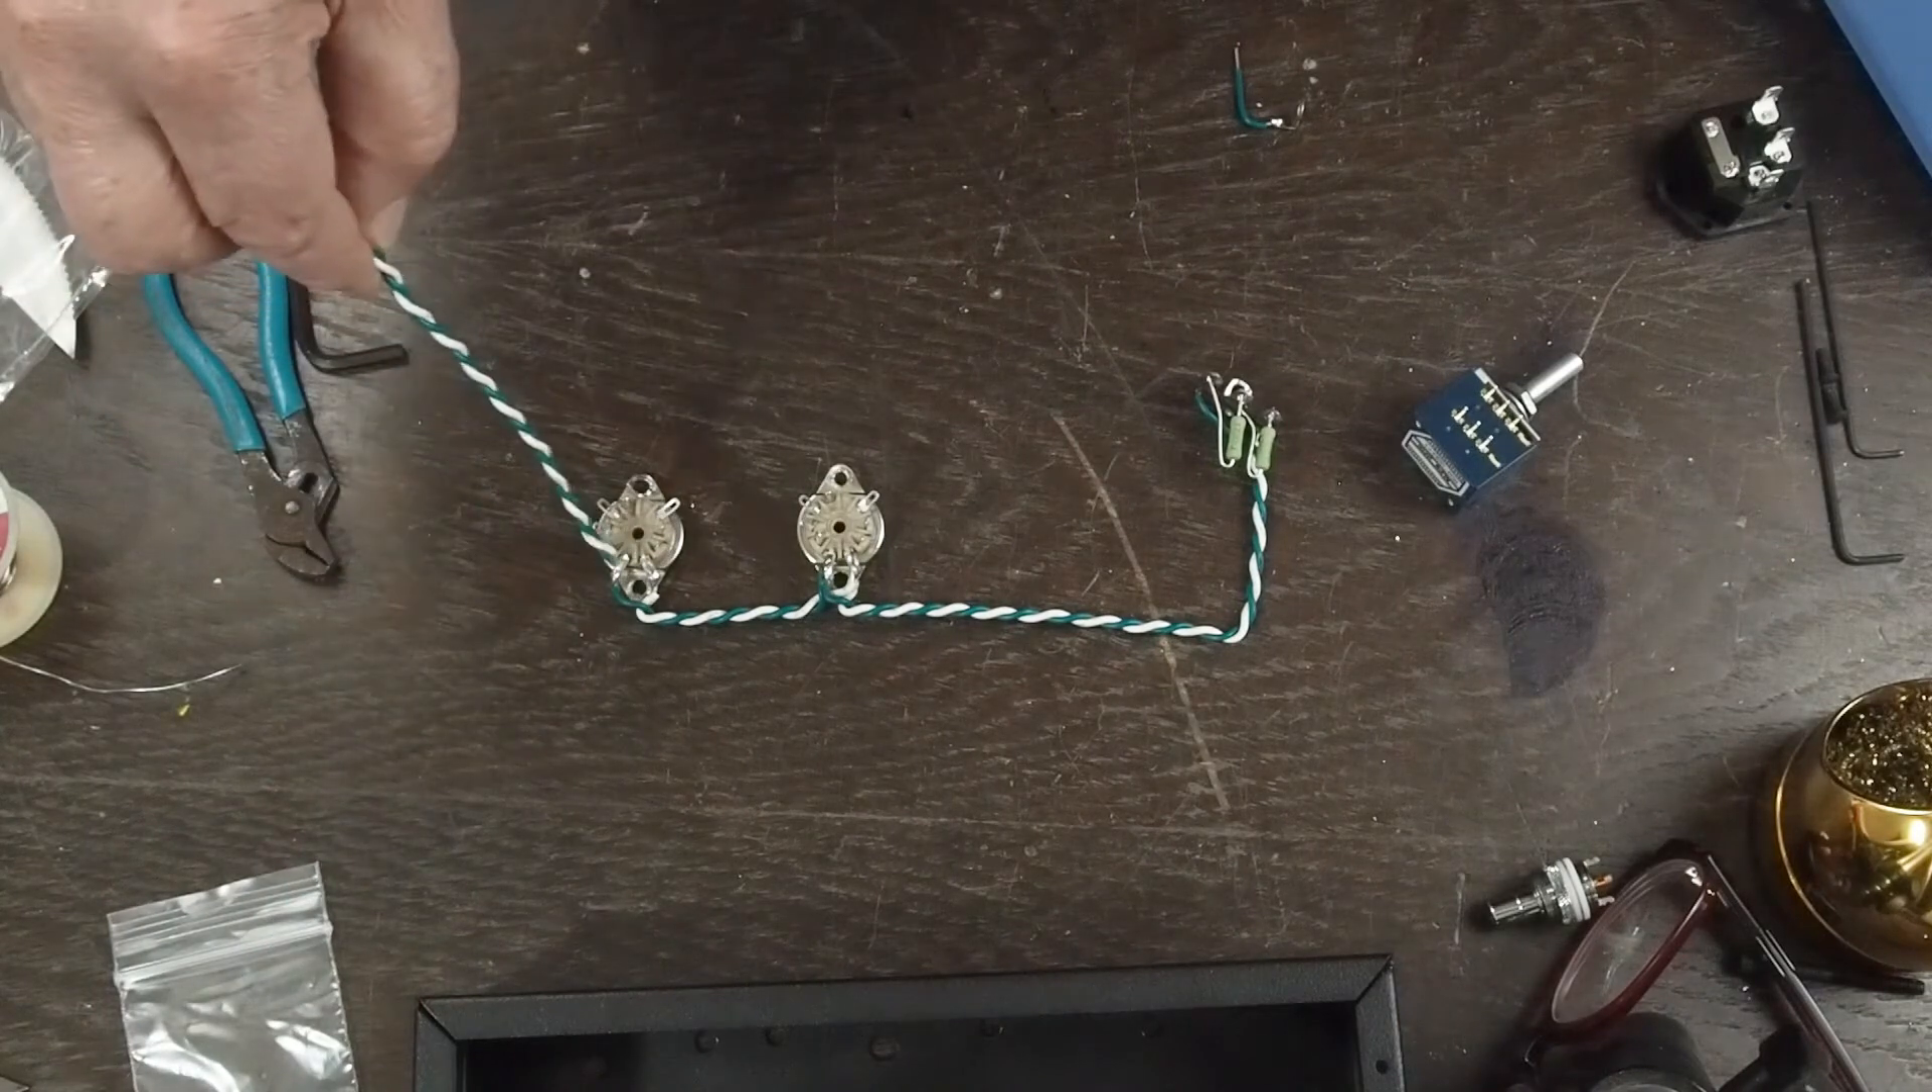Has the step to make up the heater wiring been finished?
Yes.